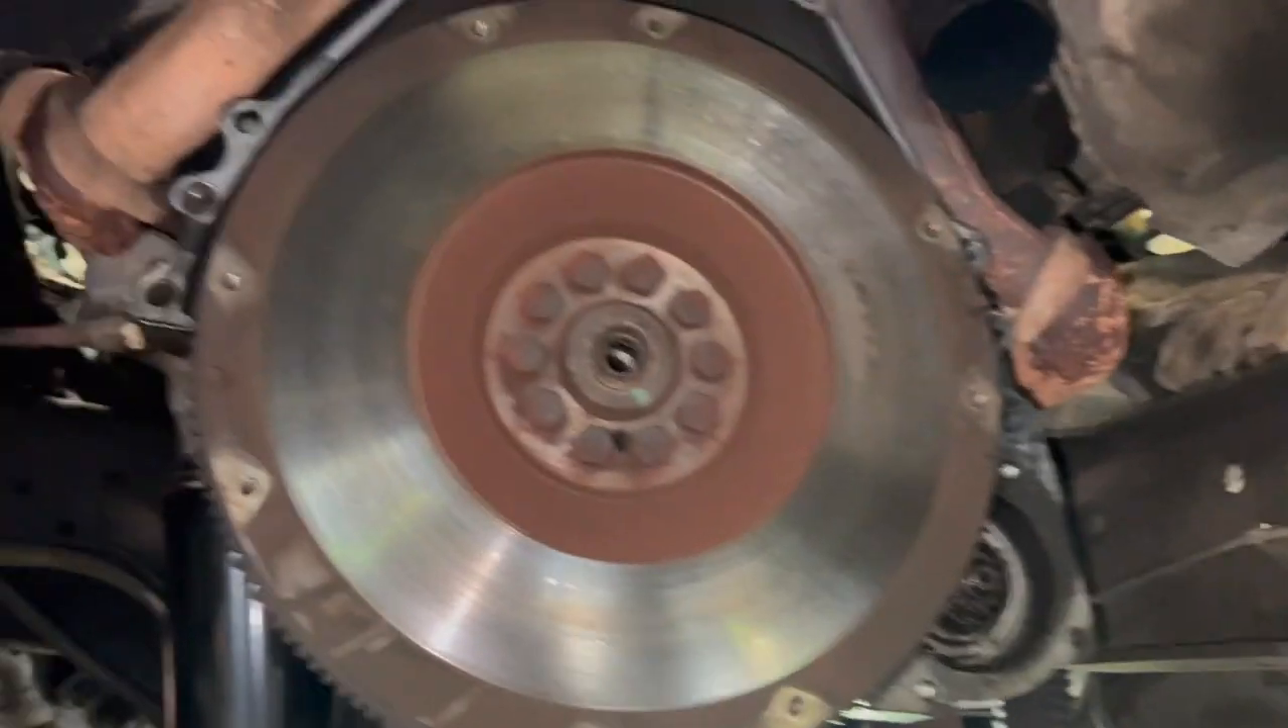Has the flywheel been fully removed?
No.